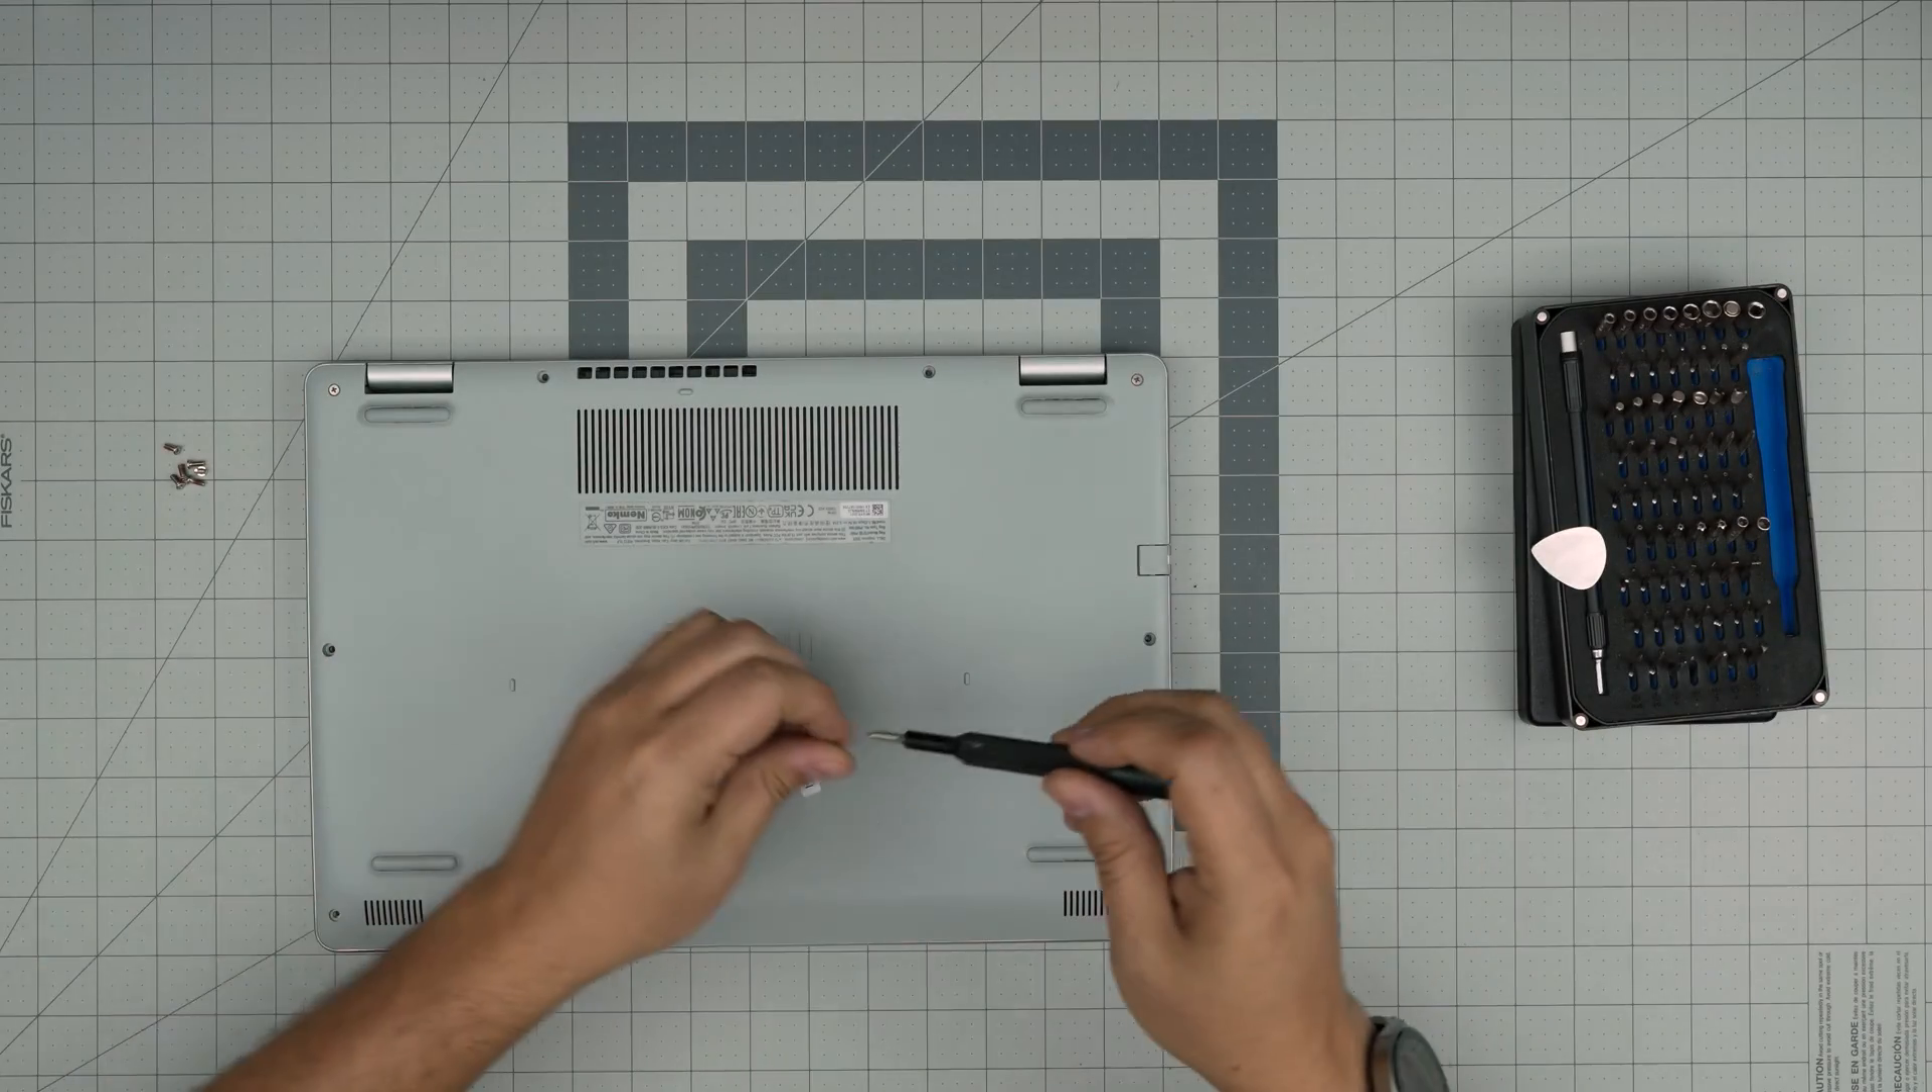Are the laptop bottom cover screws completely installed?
No.